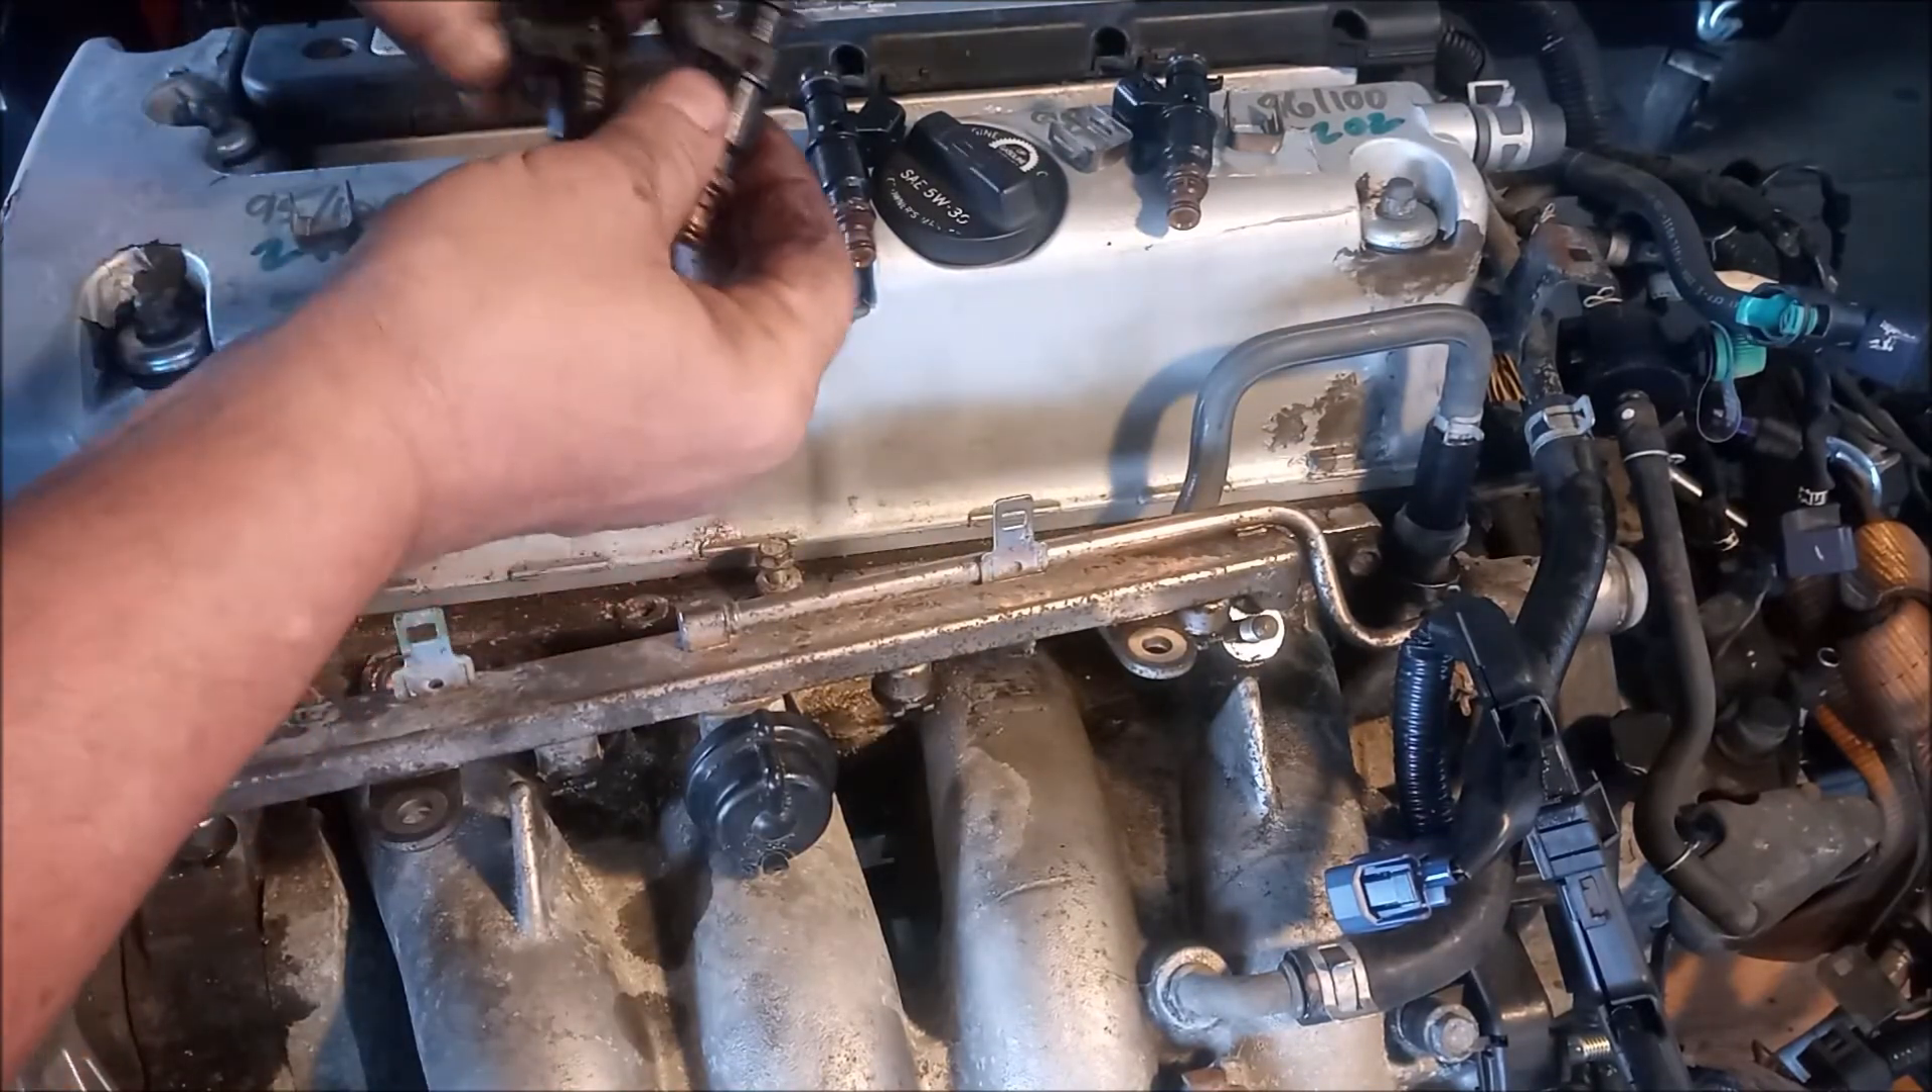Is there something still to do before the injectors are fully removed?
No.